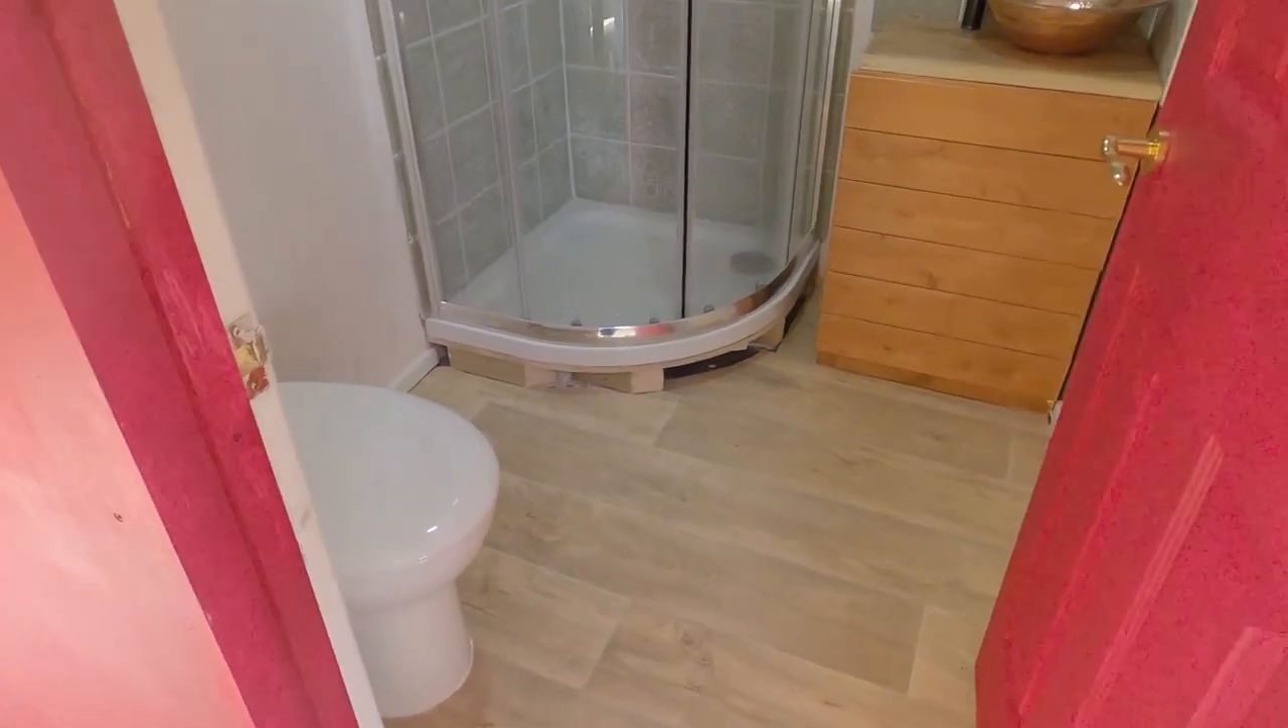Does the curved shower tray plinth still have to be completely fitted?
Yes.